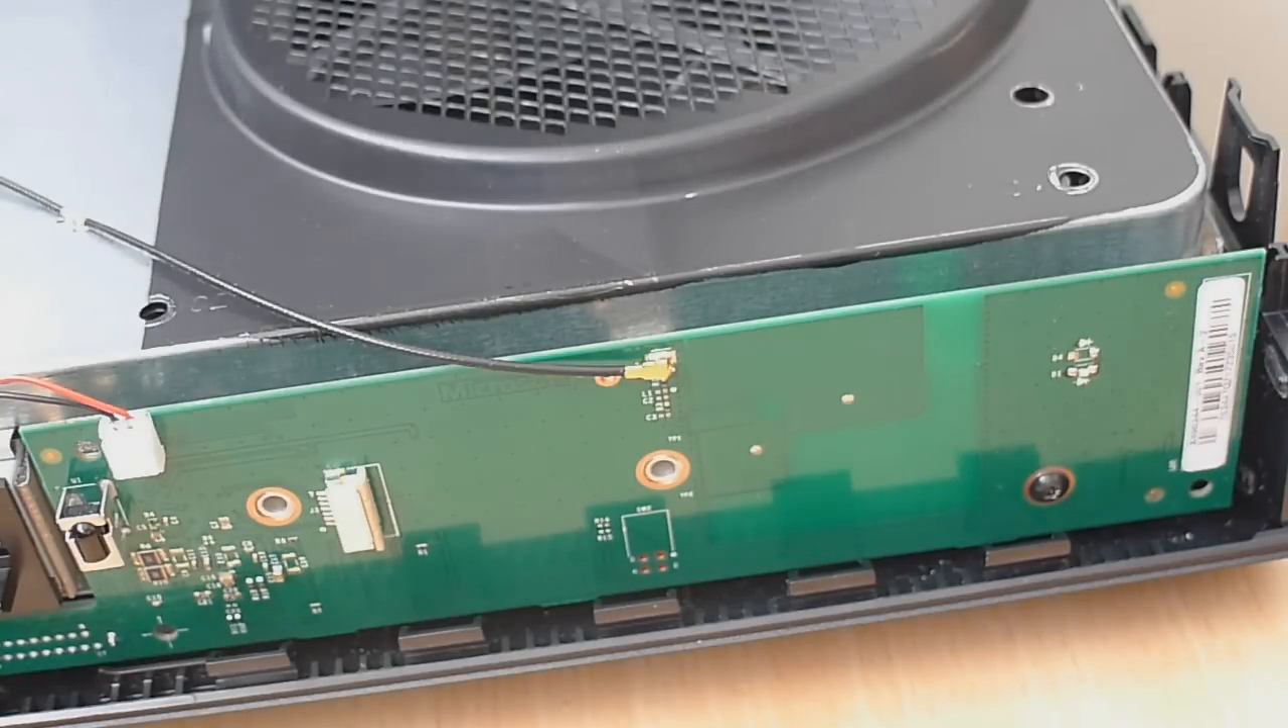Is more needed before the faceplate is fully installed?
Yes.